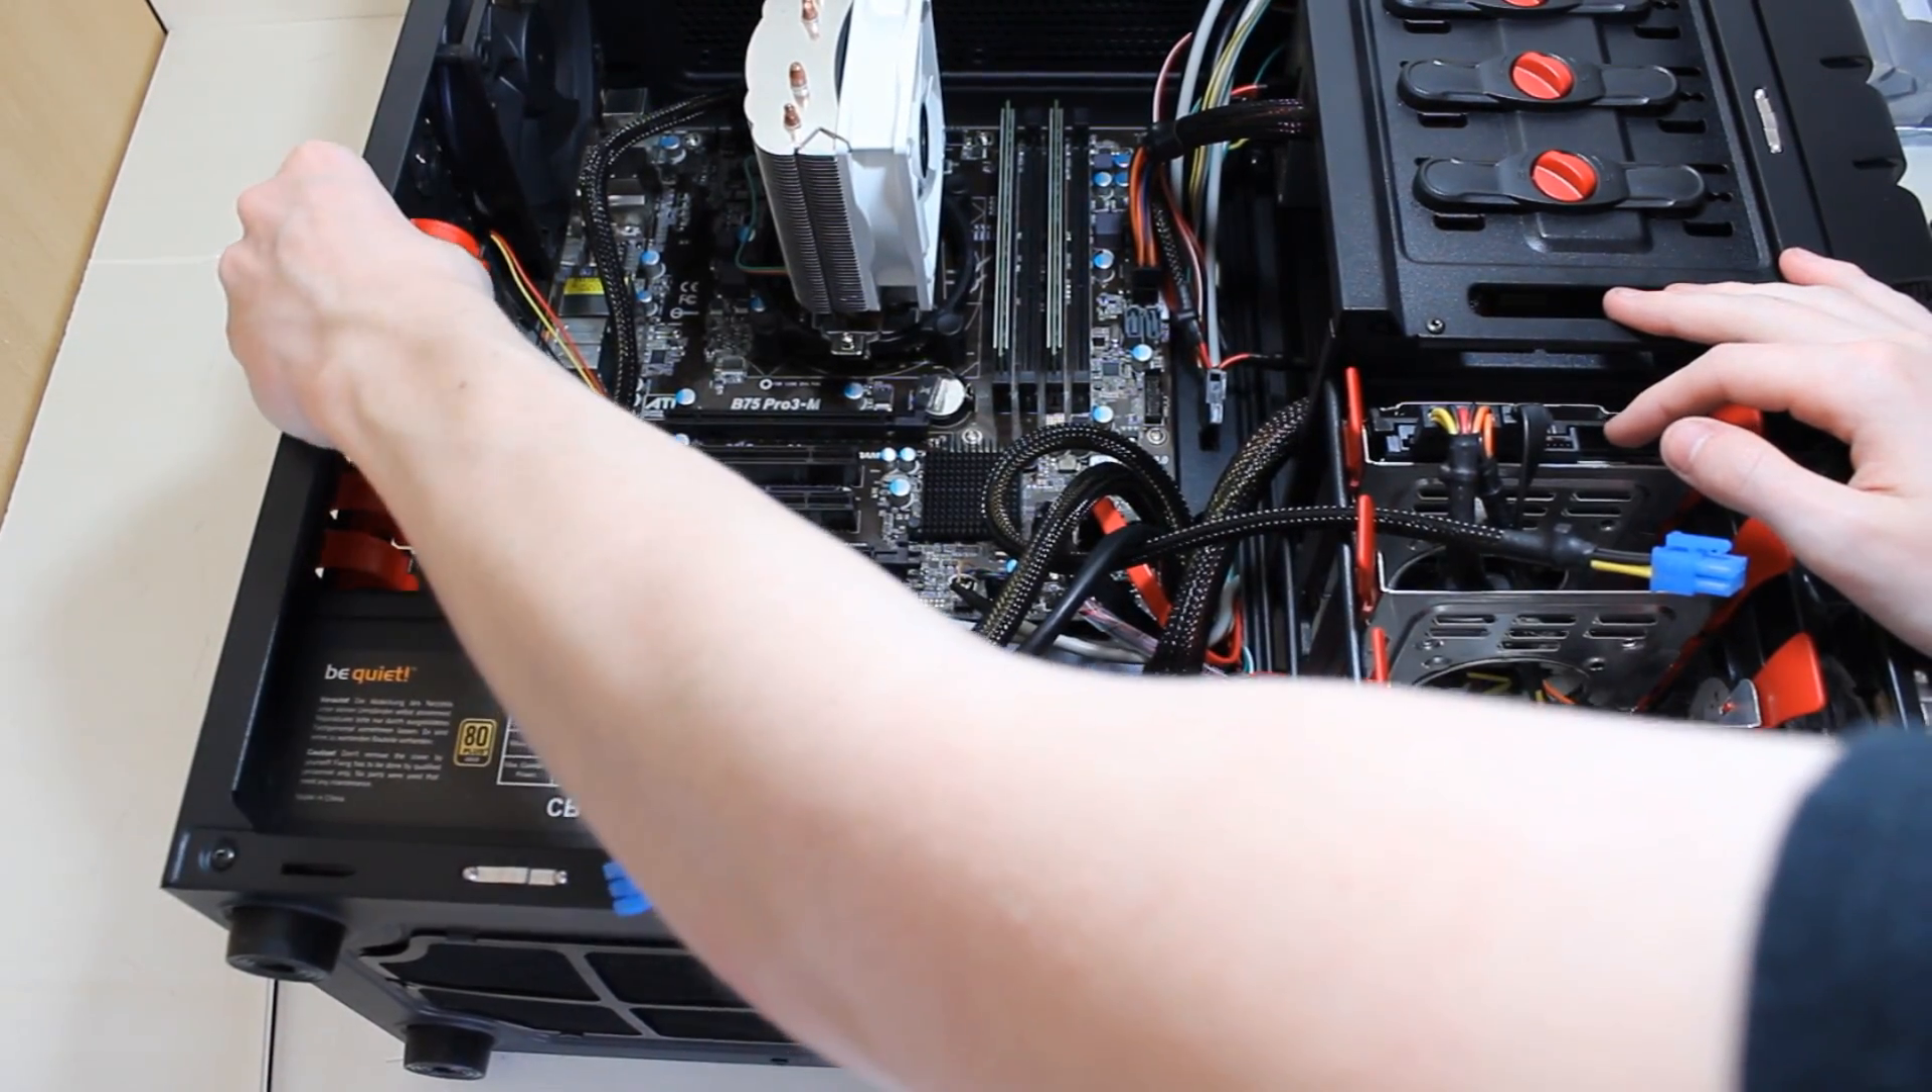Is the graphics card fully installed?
No.